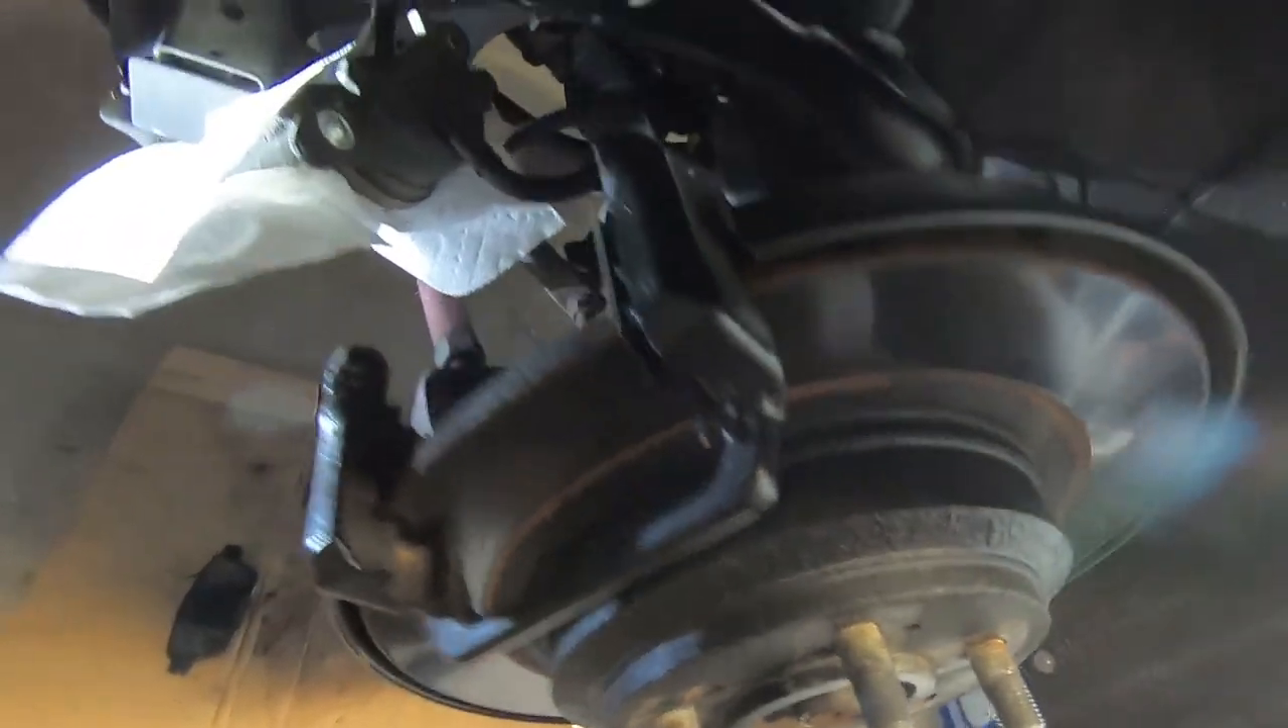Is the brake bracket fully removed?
No.